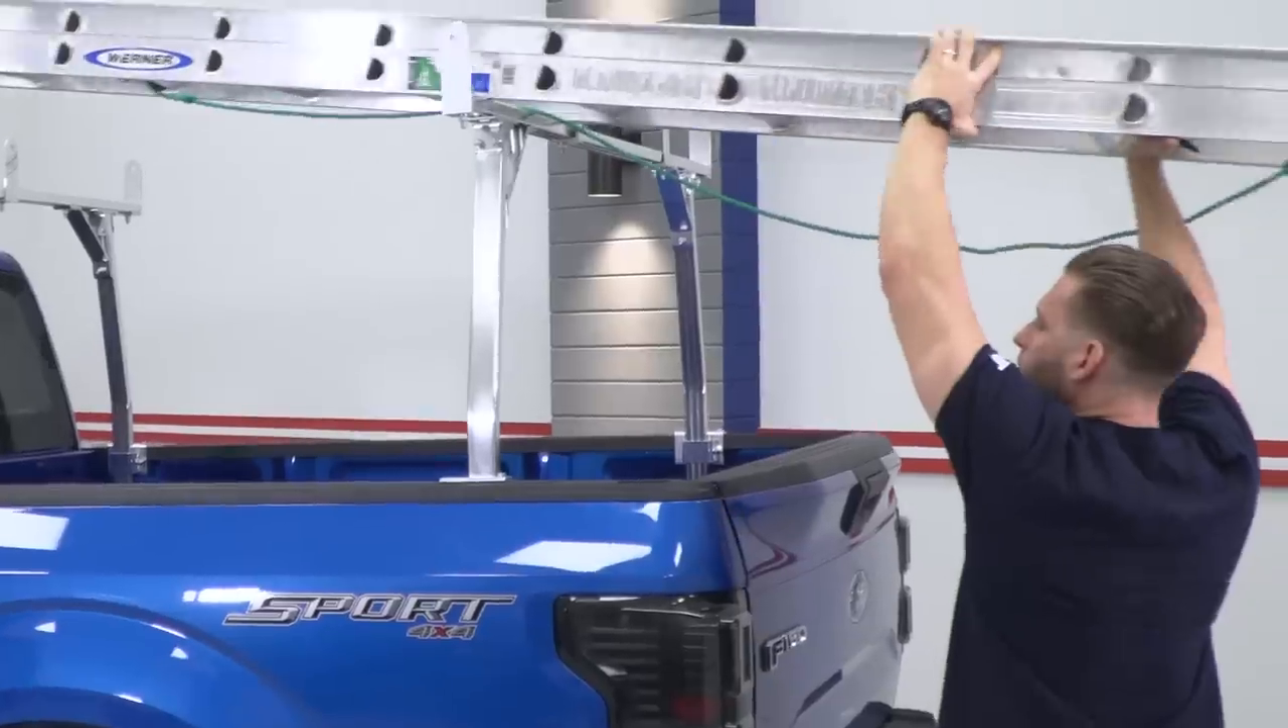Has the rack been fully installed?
Yes.